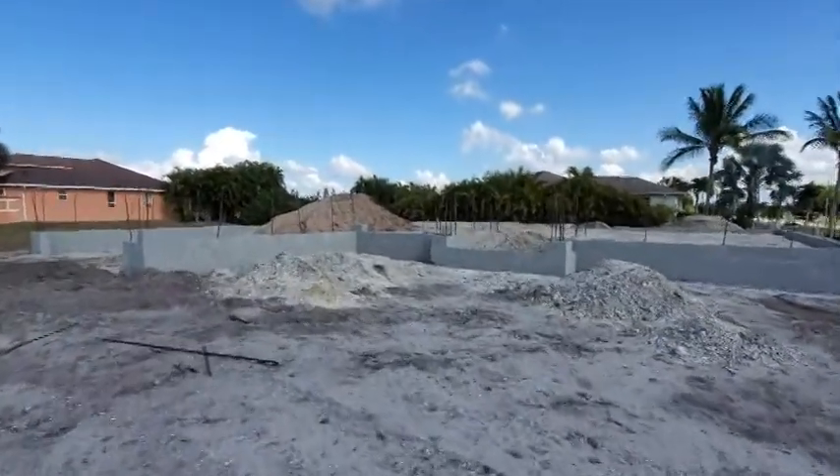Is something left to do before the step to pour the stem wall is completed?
No.